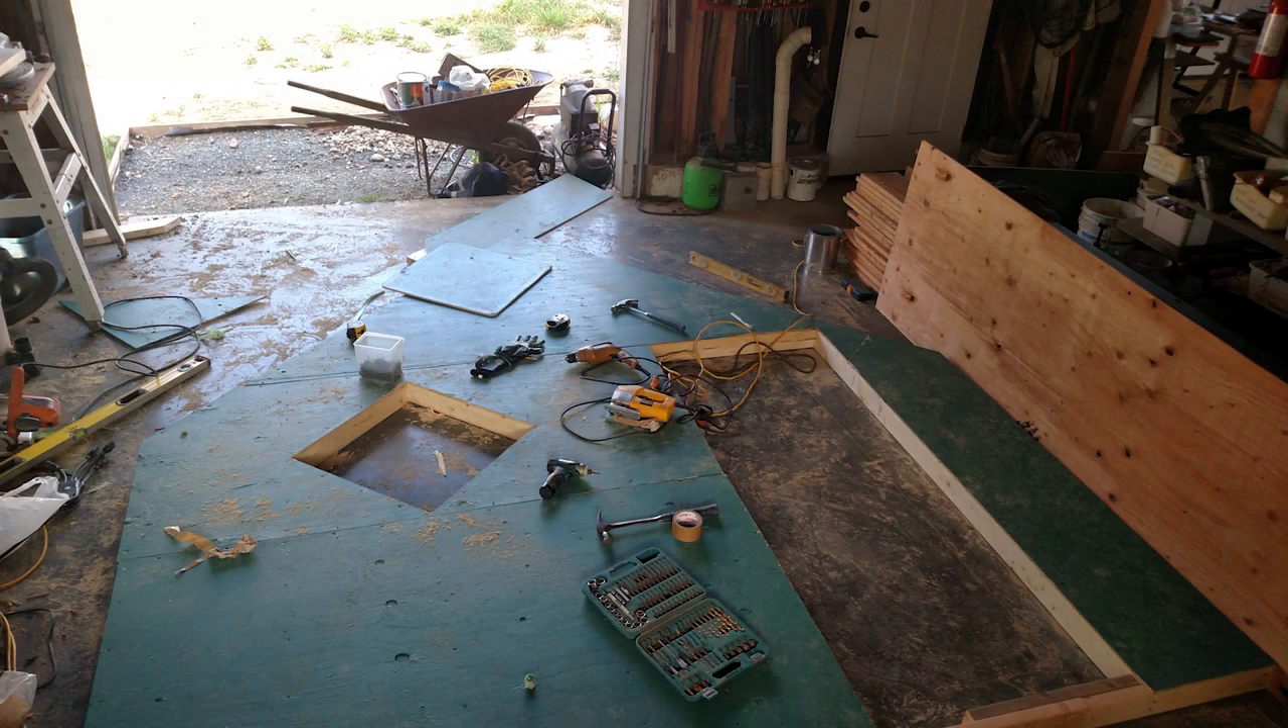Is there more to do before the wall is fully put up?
Yes.